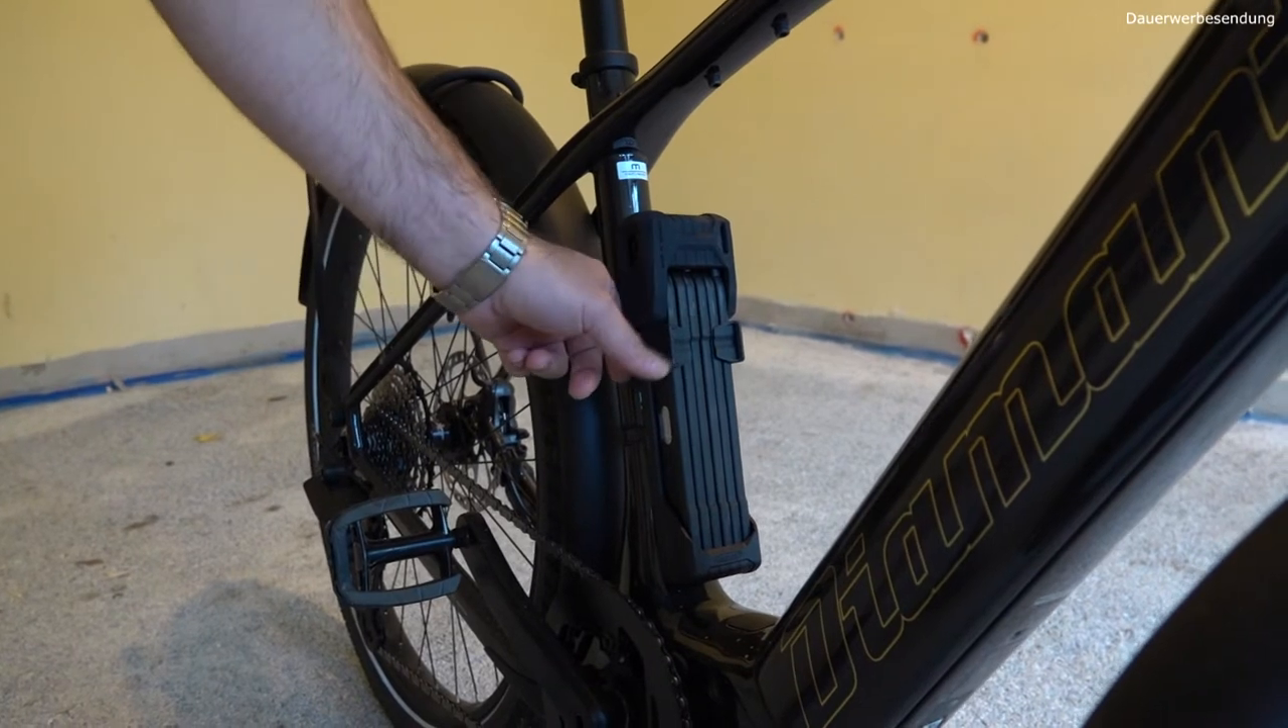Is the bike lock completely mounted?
Yes.